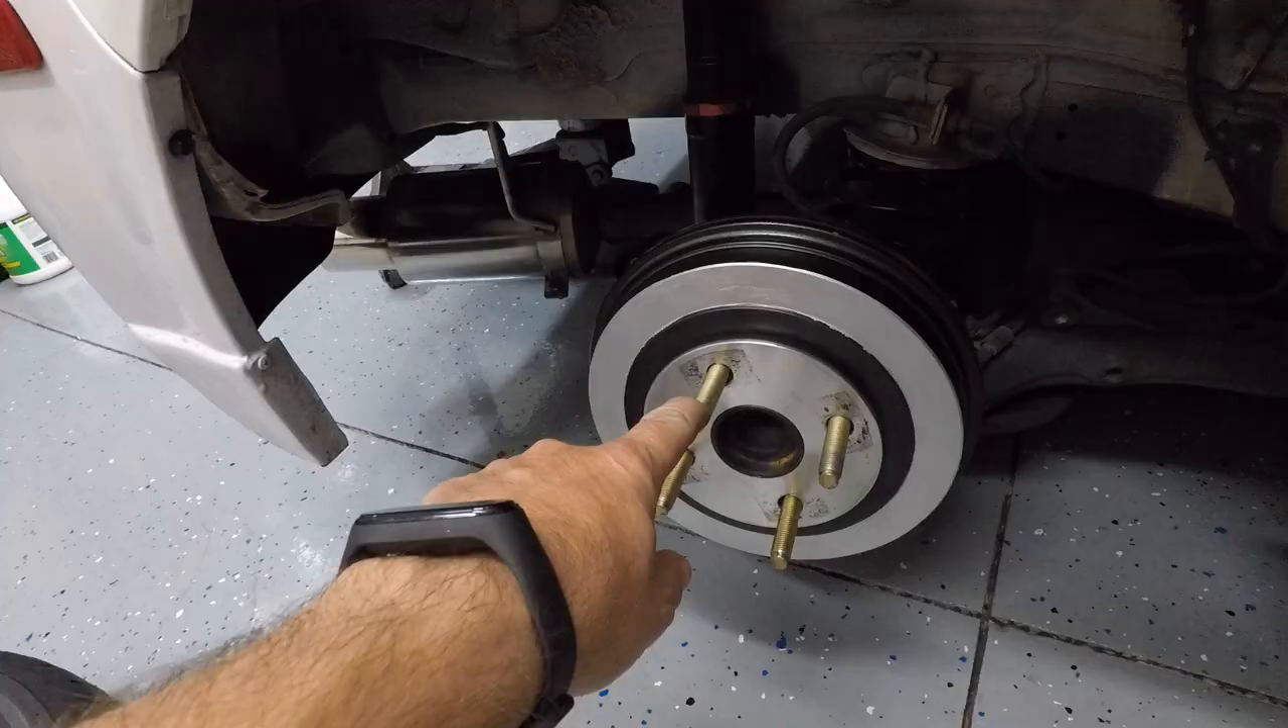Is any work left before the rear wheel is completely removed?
No.